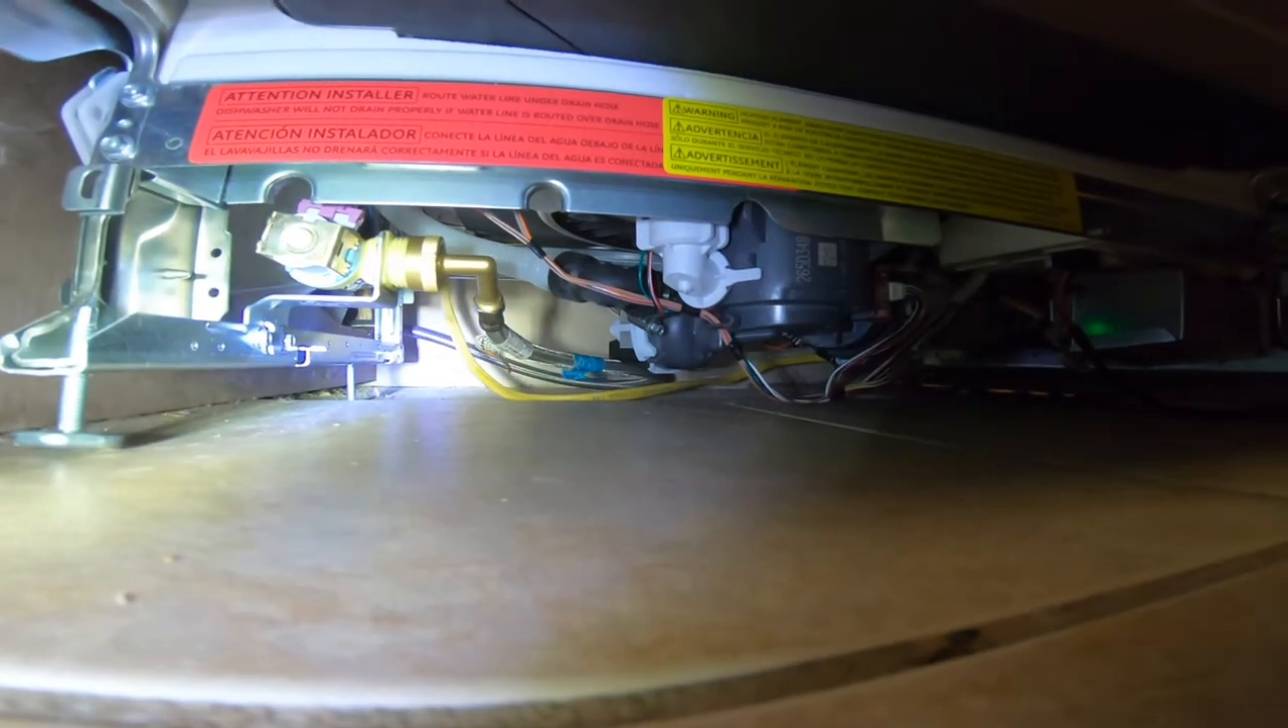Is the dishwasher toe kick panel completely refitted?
No.